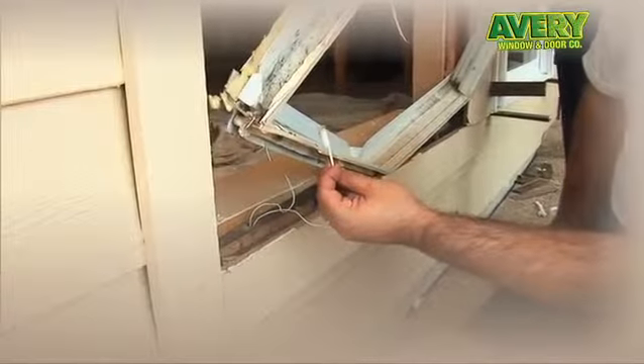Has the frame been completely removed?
No.